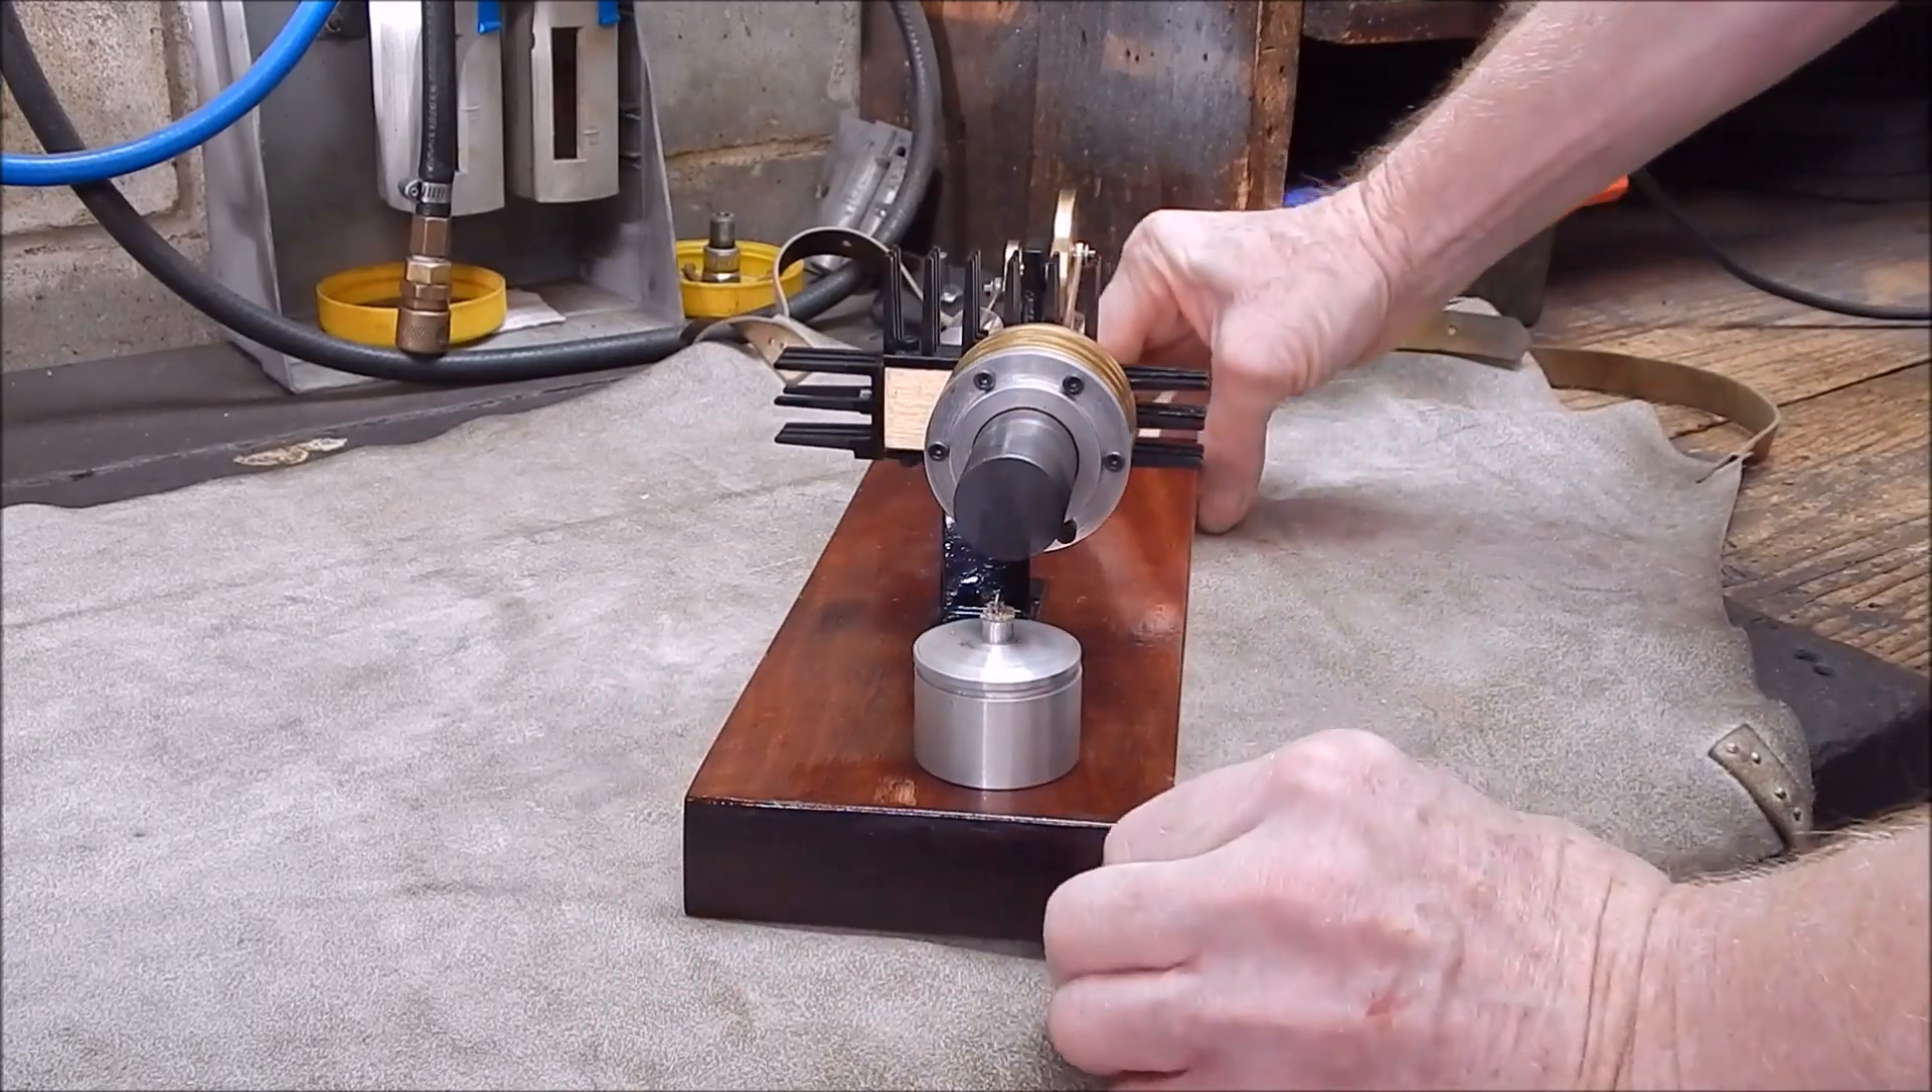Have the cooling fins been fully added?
Yes.